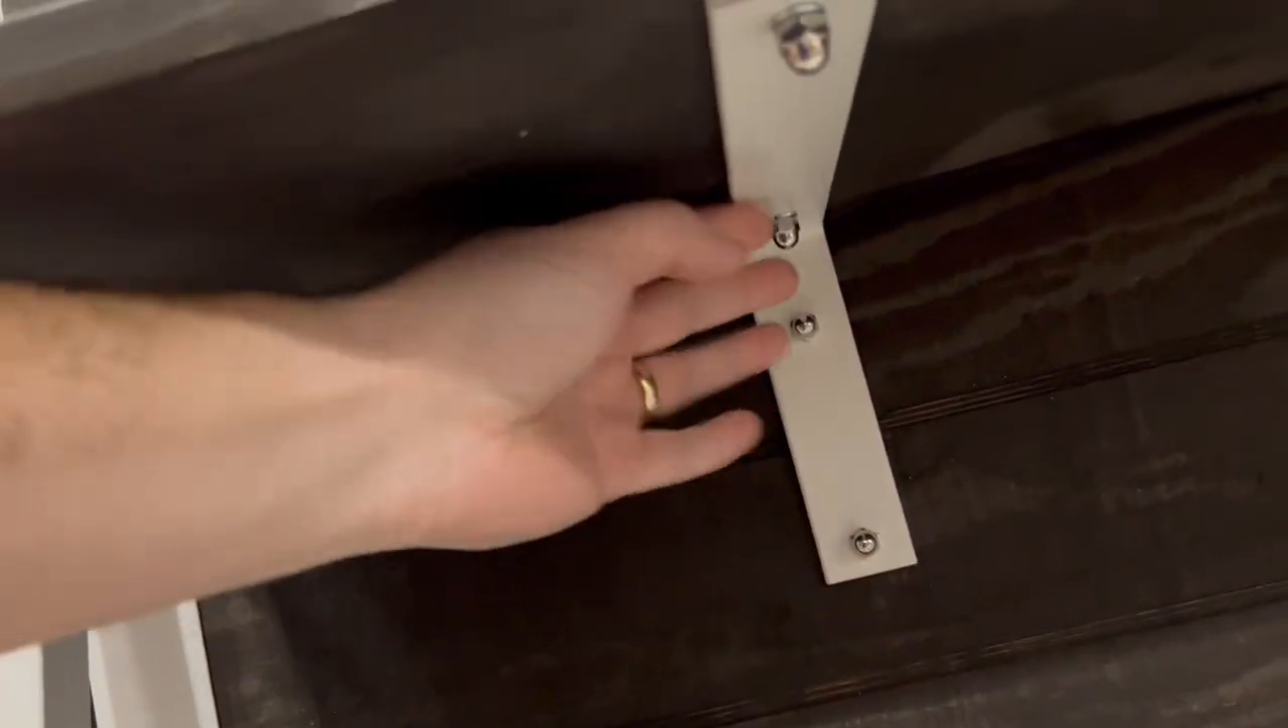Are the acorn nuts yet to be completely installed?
No.